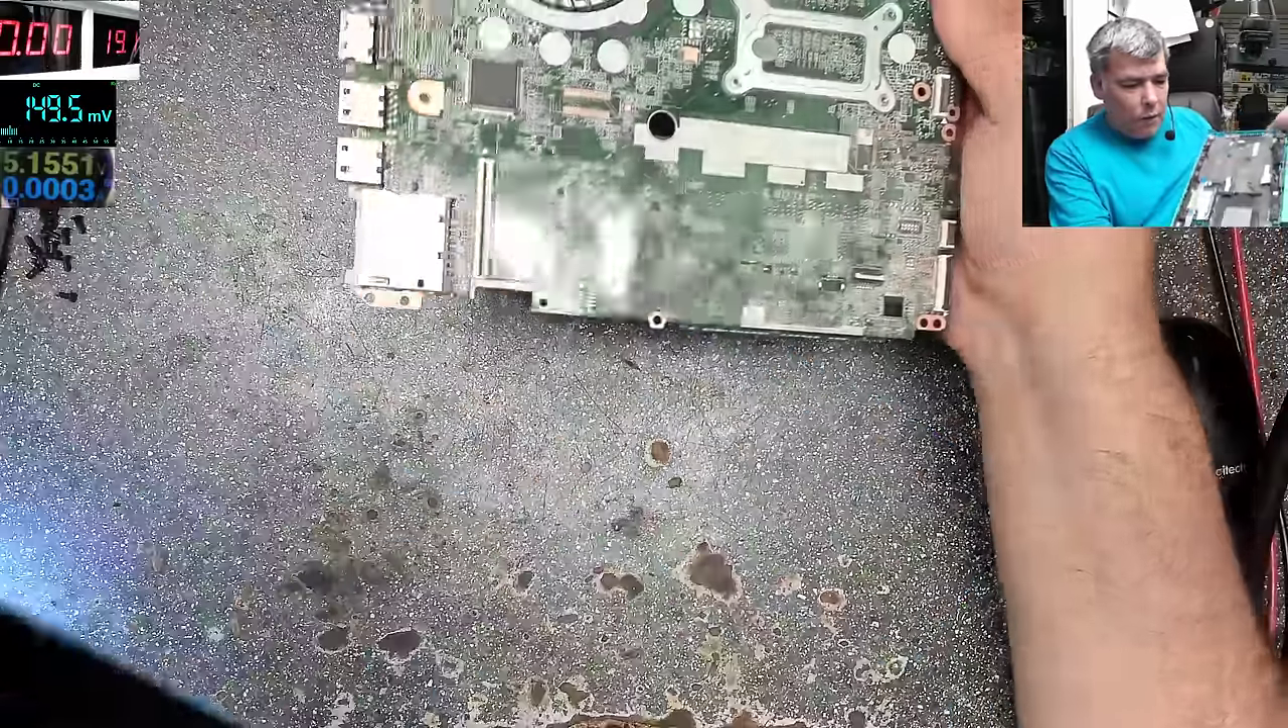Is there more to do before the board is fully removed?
No.